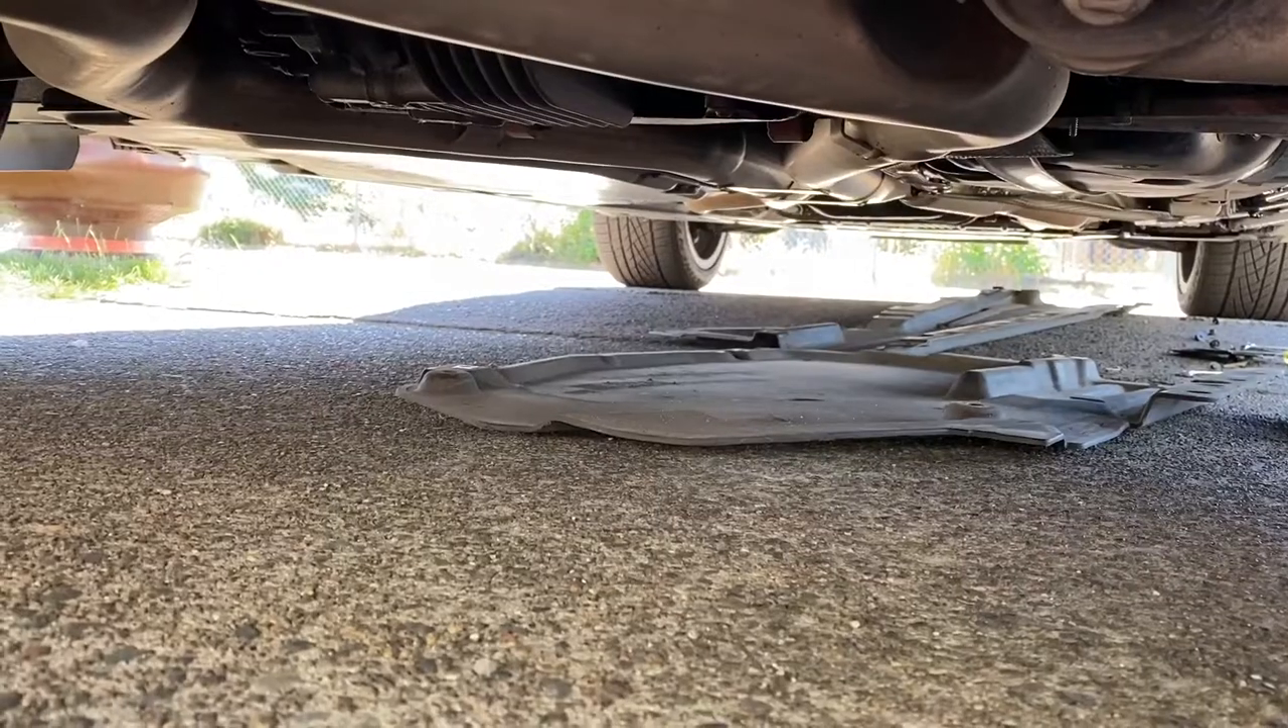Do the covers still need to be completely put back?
Yes.